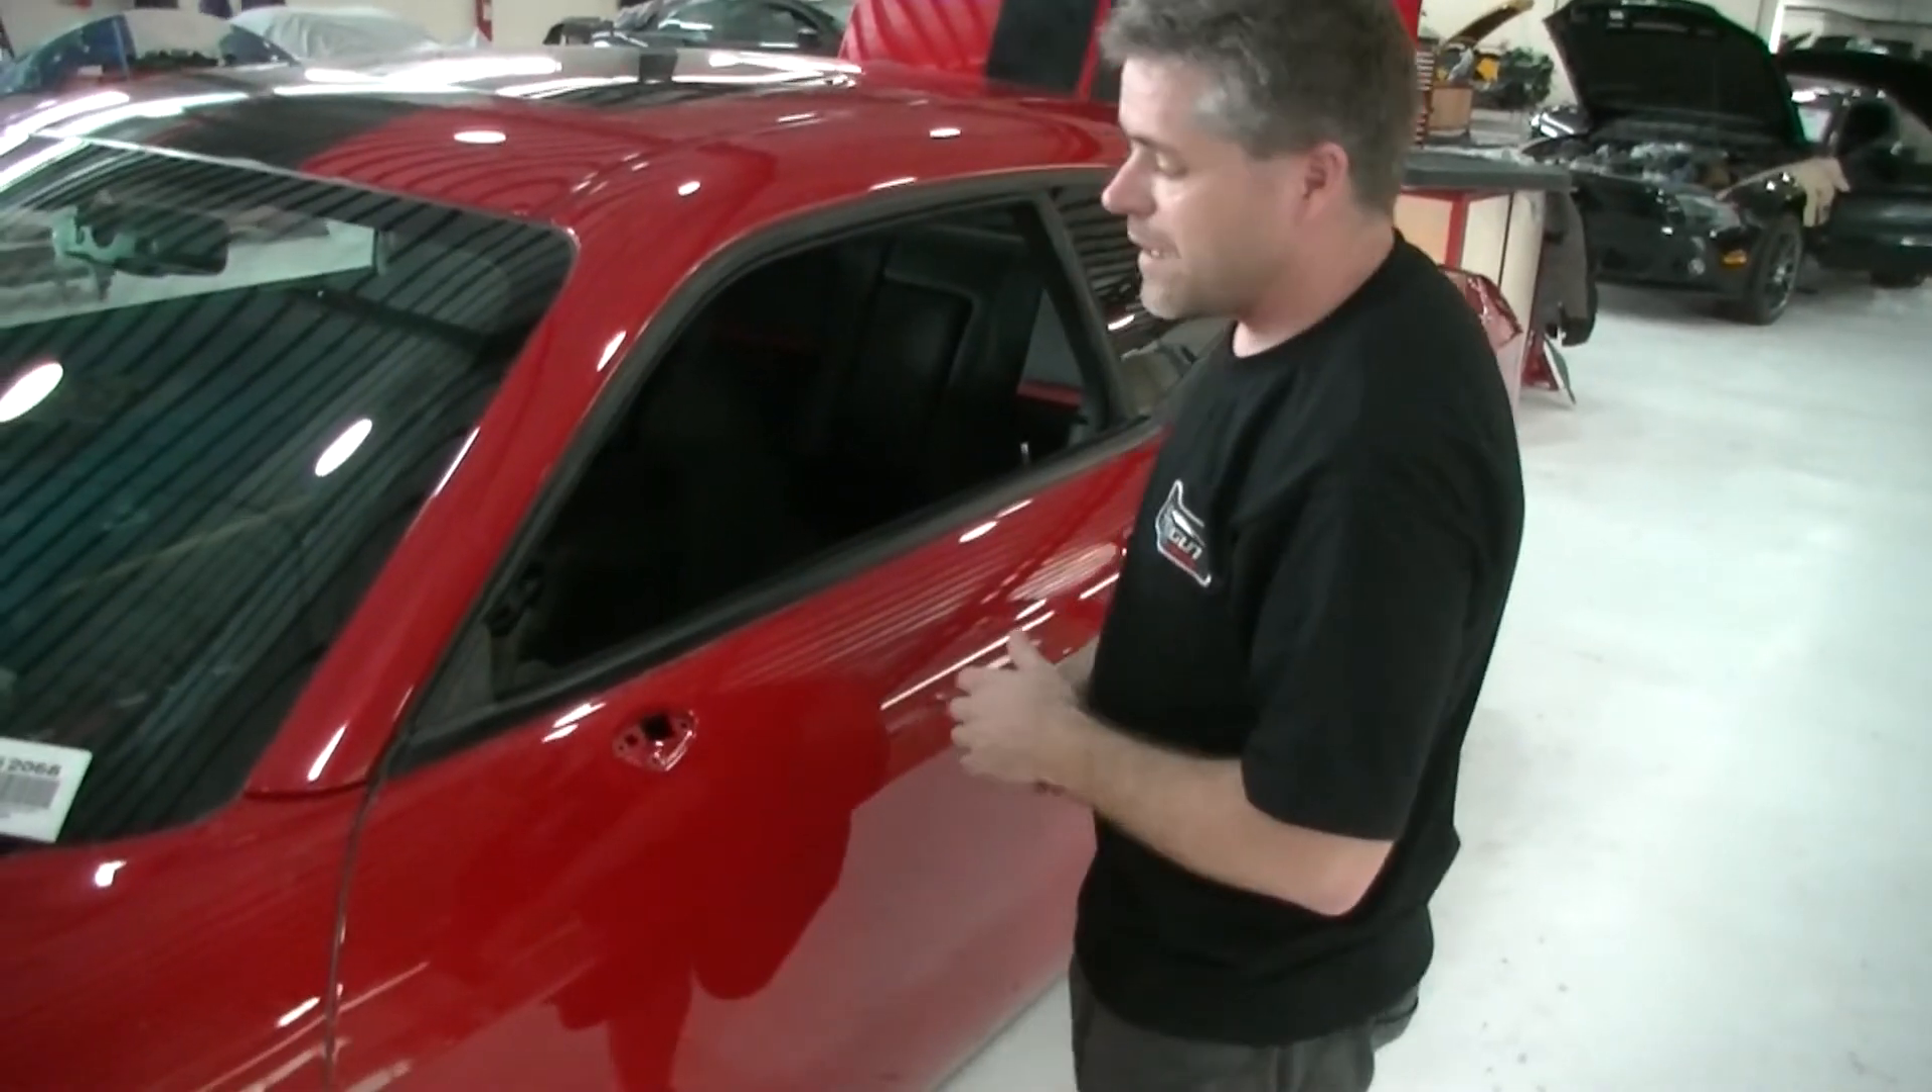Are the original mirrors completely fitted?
No.